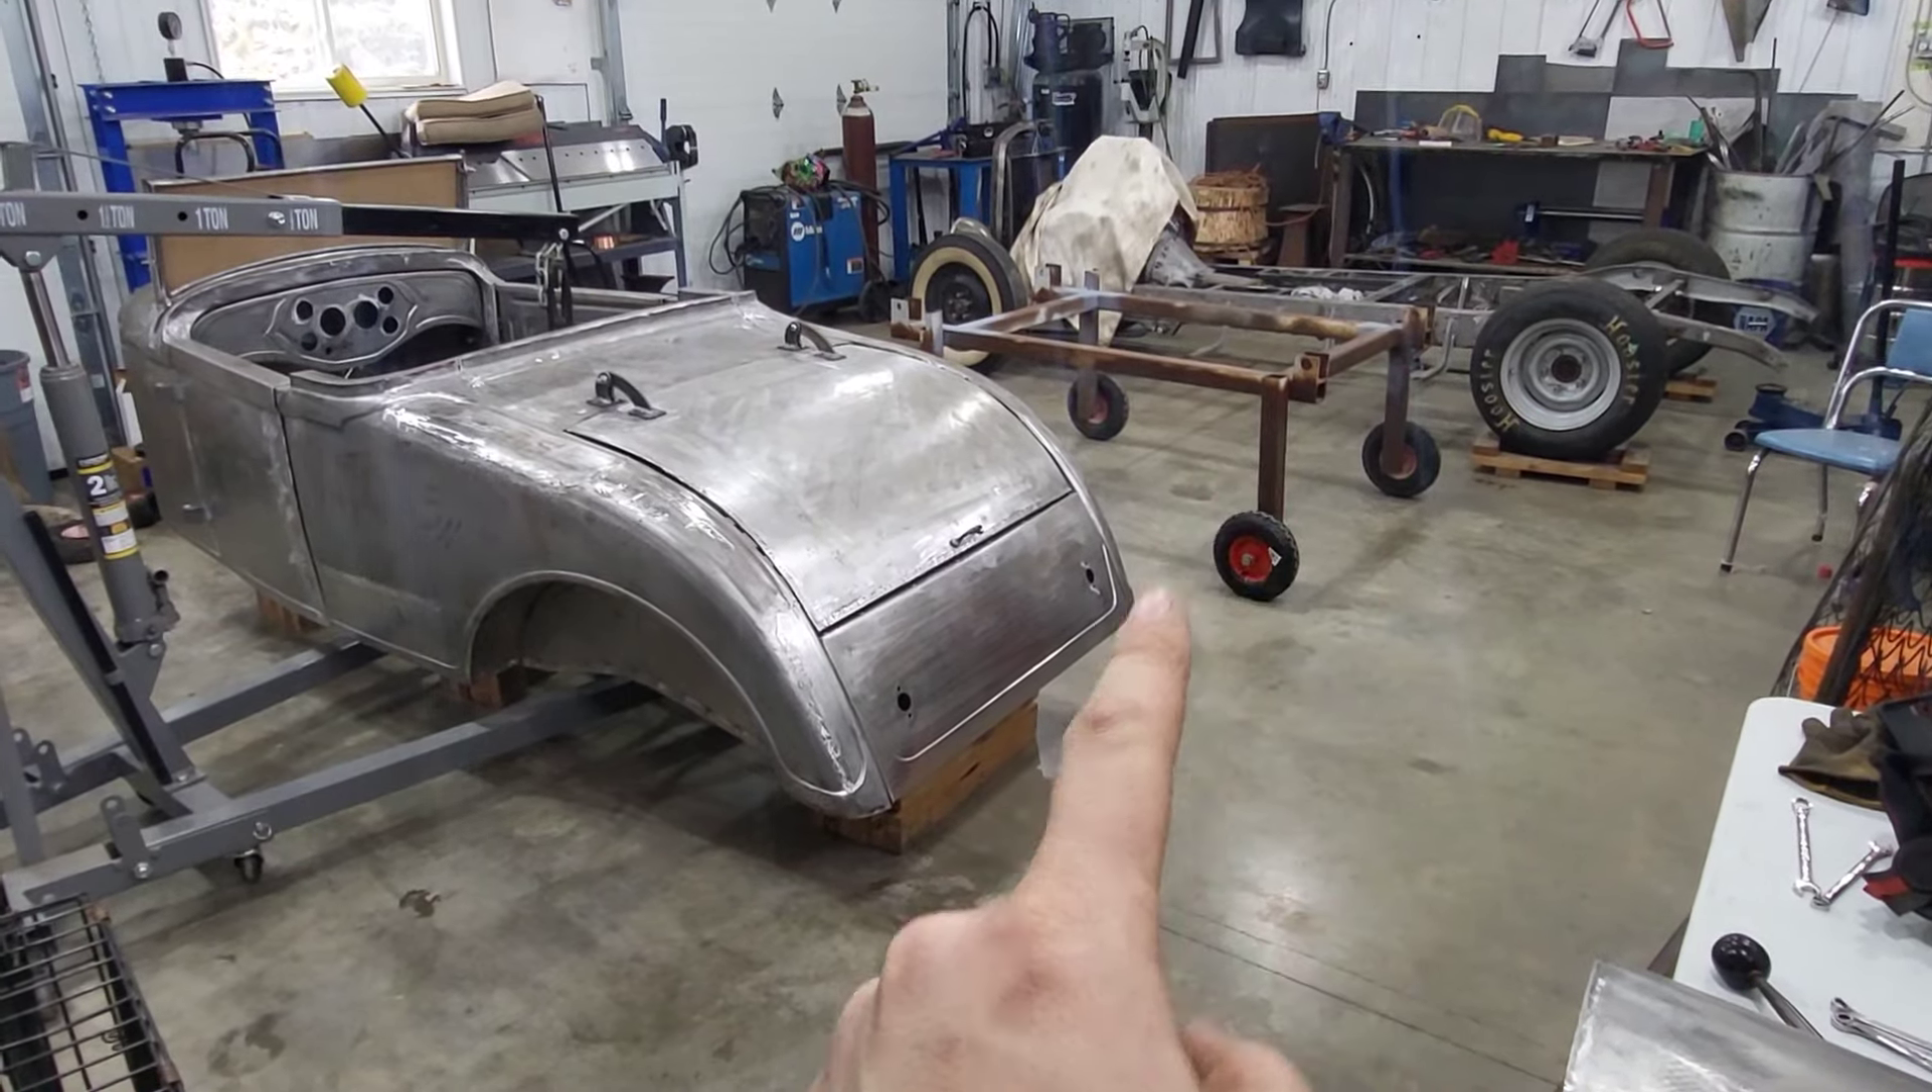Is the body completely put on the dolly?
No.